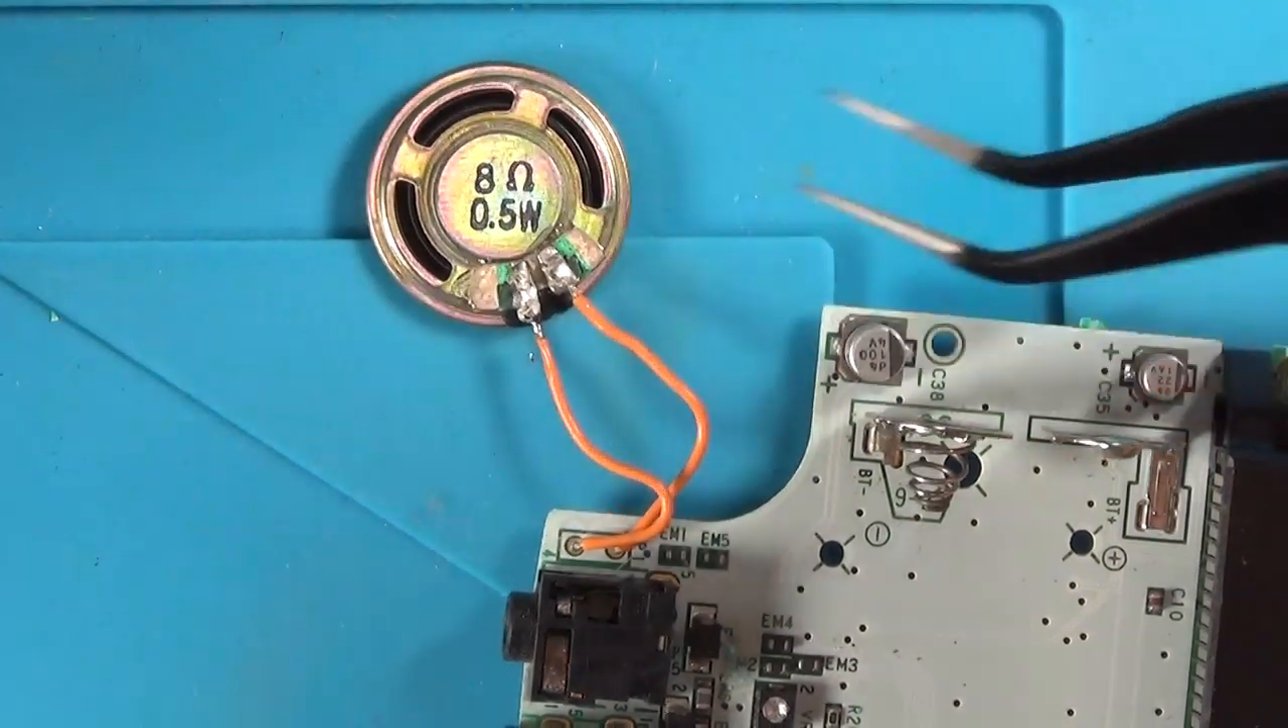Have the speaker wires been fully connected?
Yes.